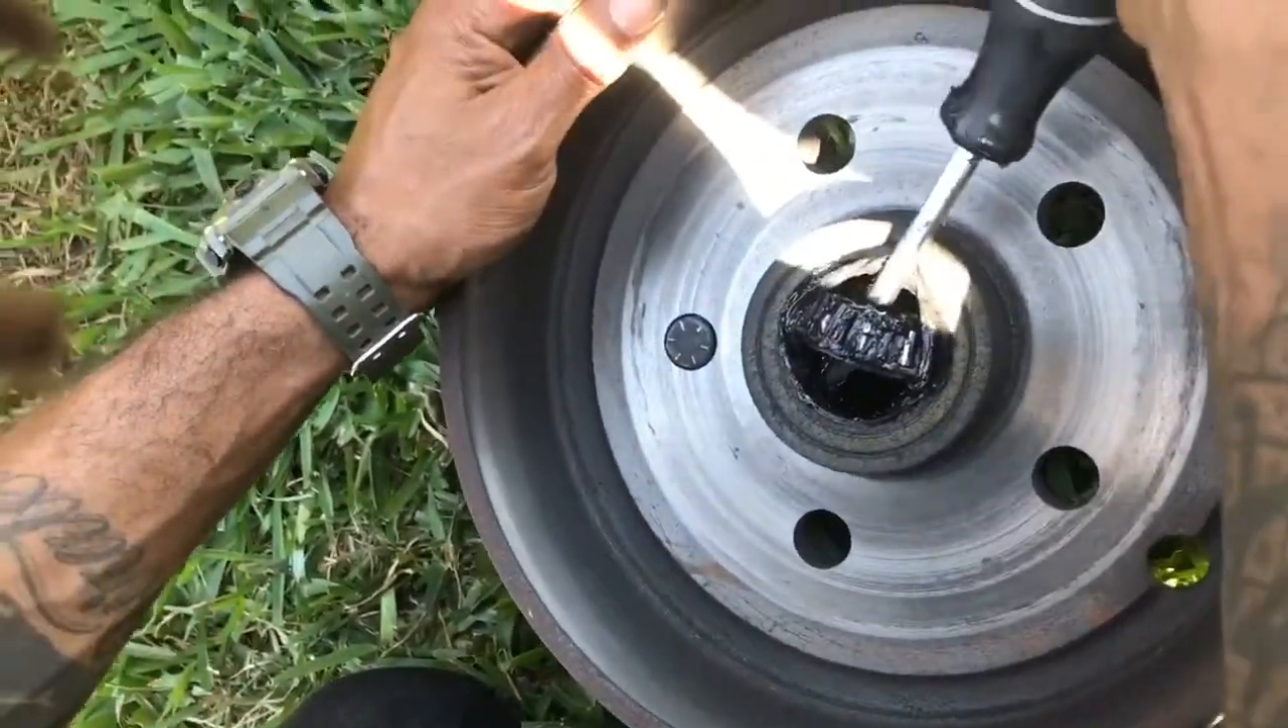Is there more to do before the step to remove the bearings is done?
Yes.